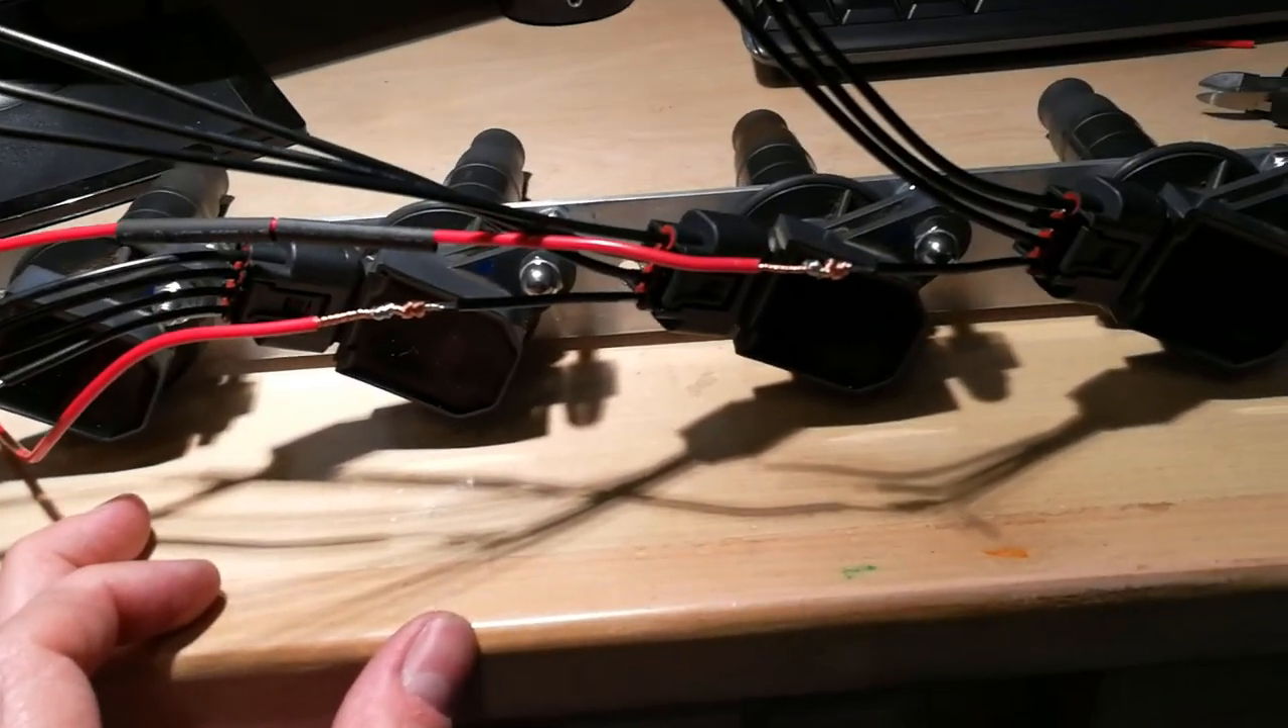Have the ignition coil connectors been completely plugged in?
Yes.